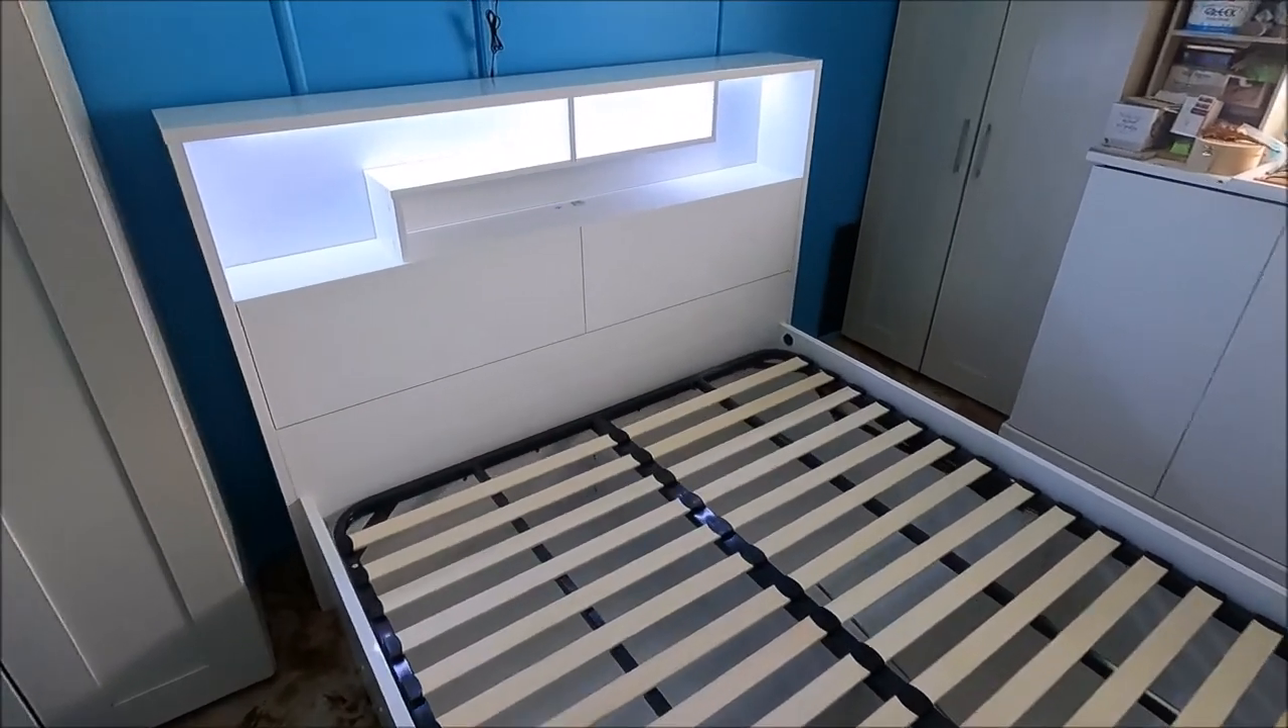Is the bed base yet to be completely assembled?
No.